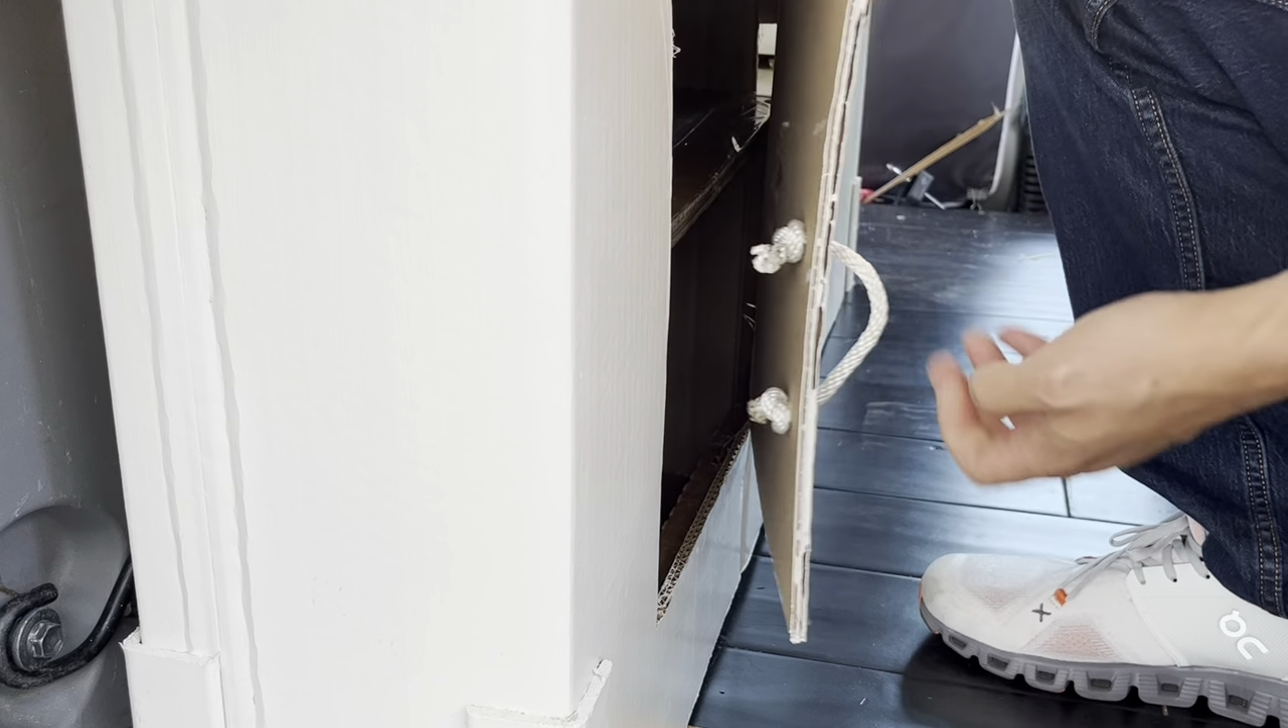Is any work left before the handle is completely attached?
No.